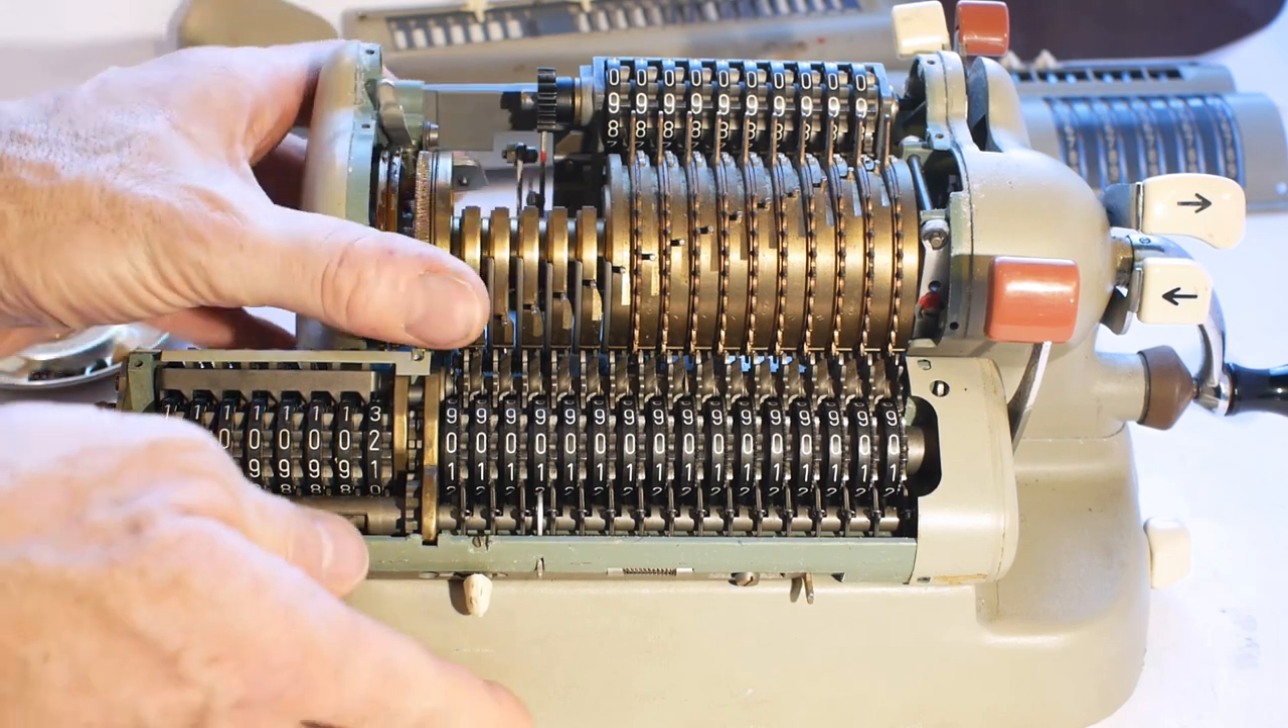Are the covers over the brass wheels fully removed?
Yes.